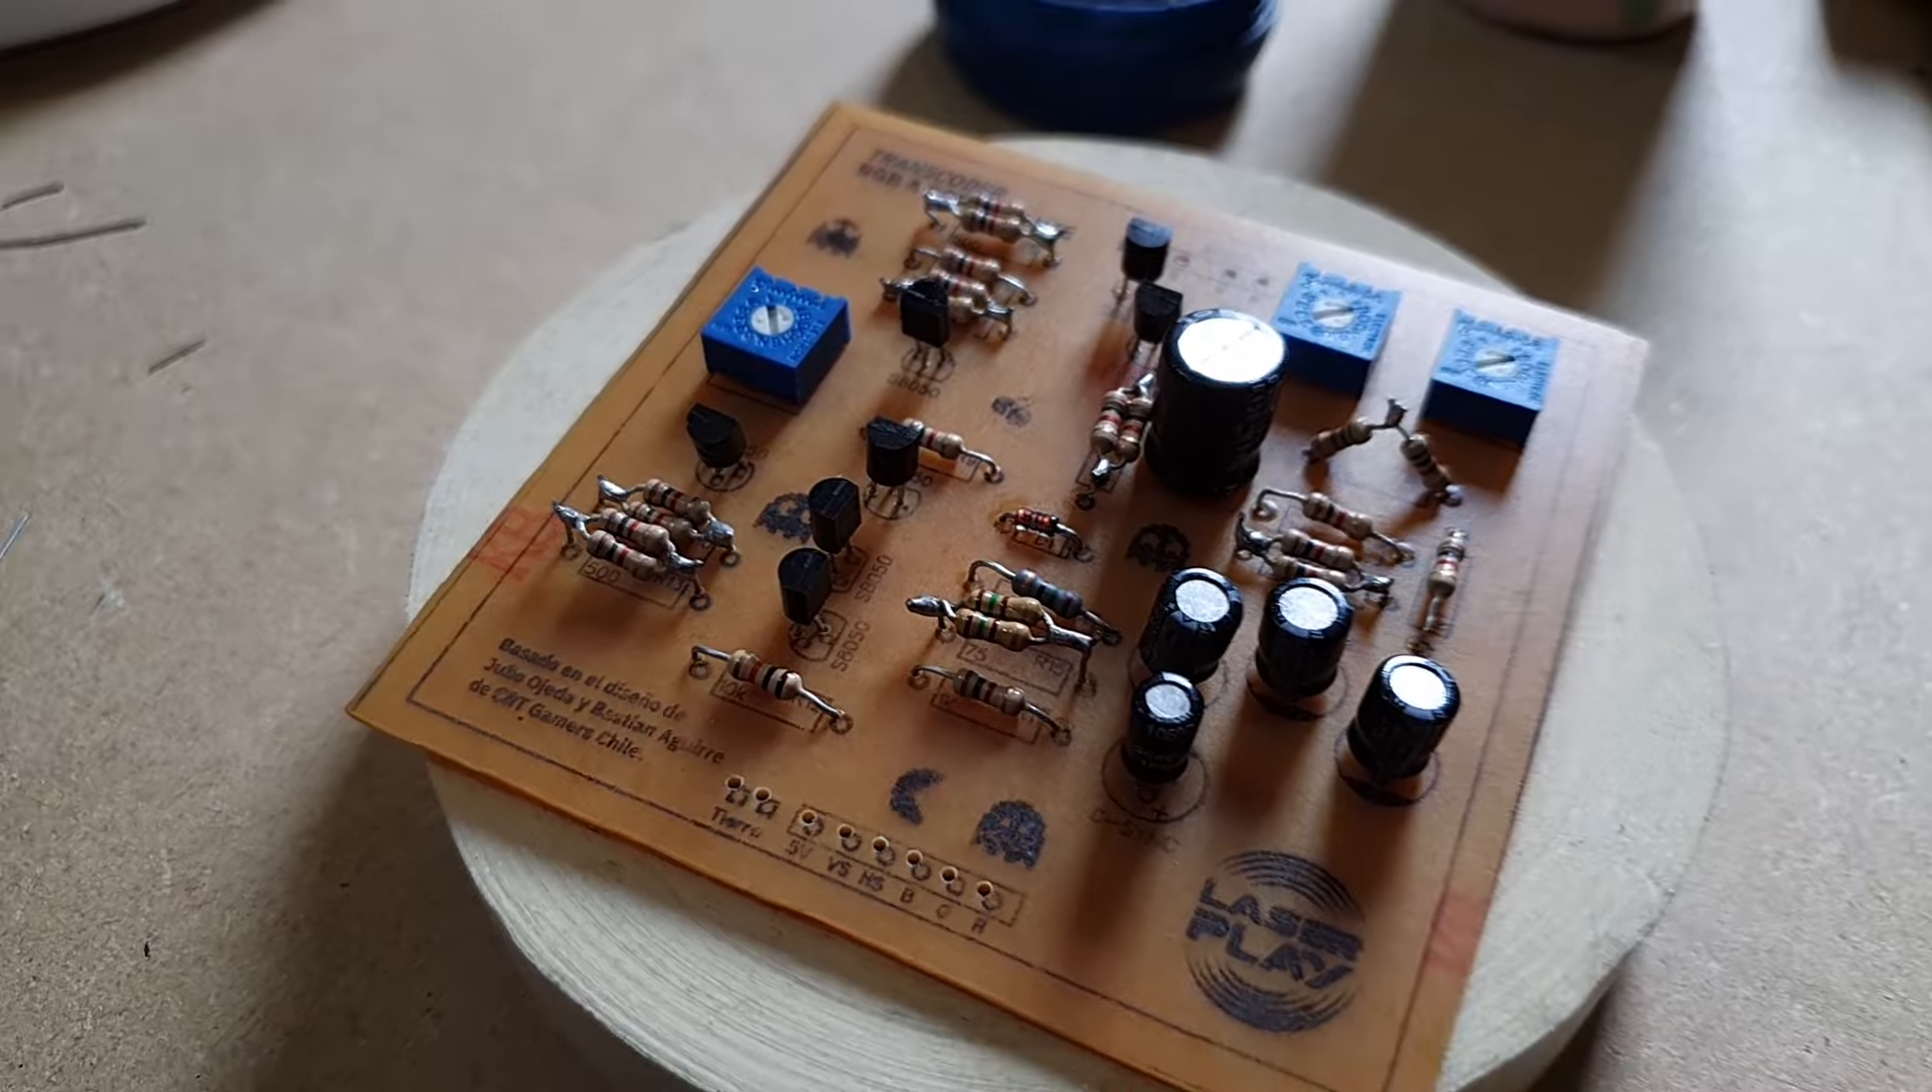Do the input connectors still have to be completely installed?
Yes.